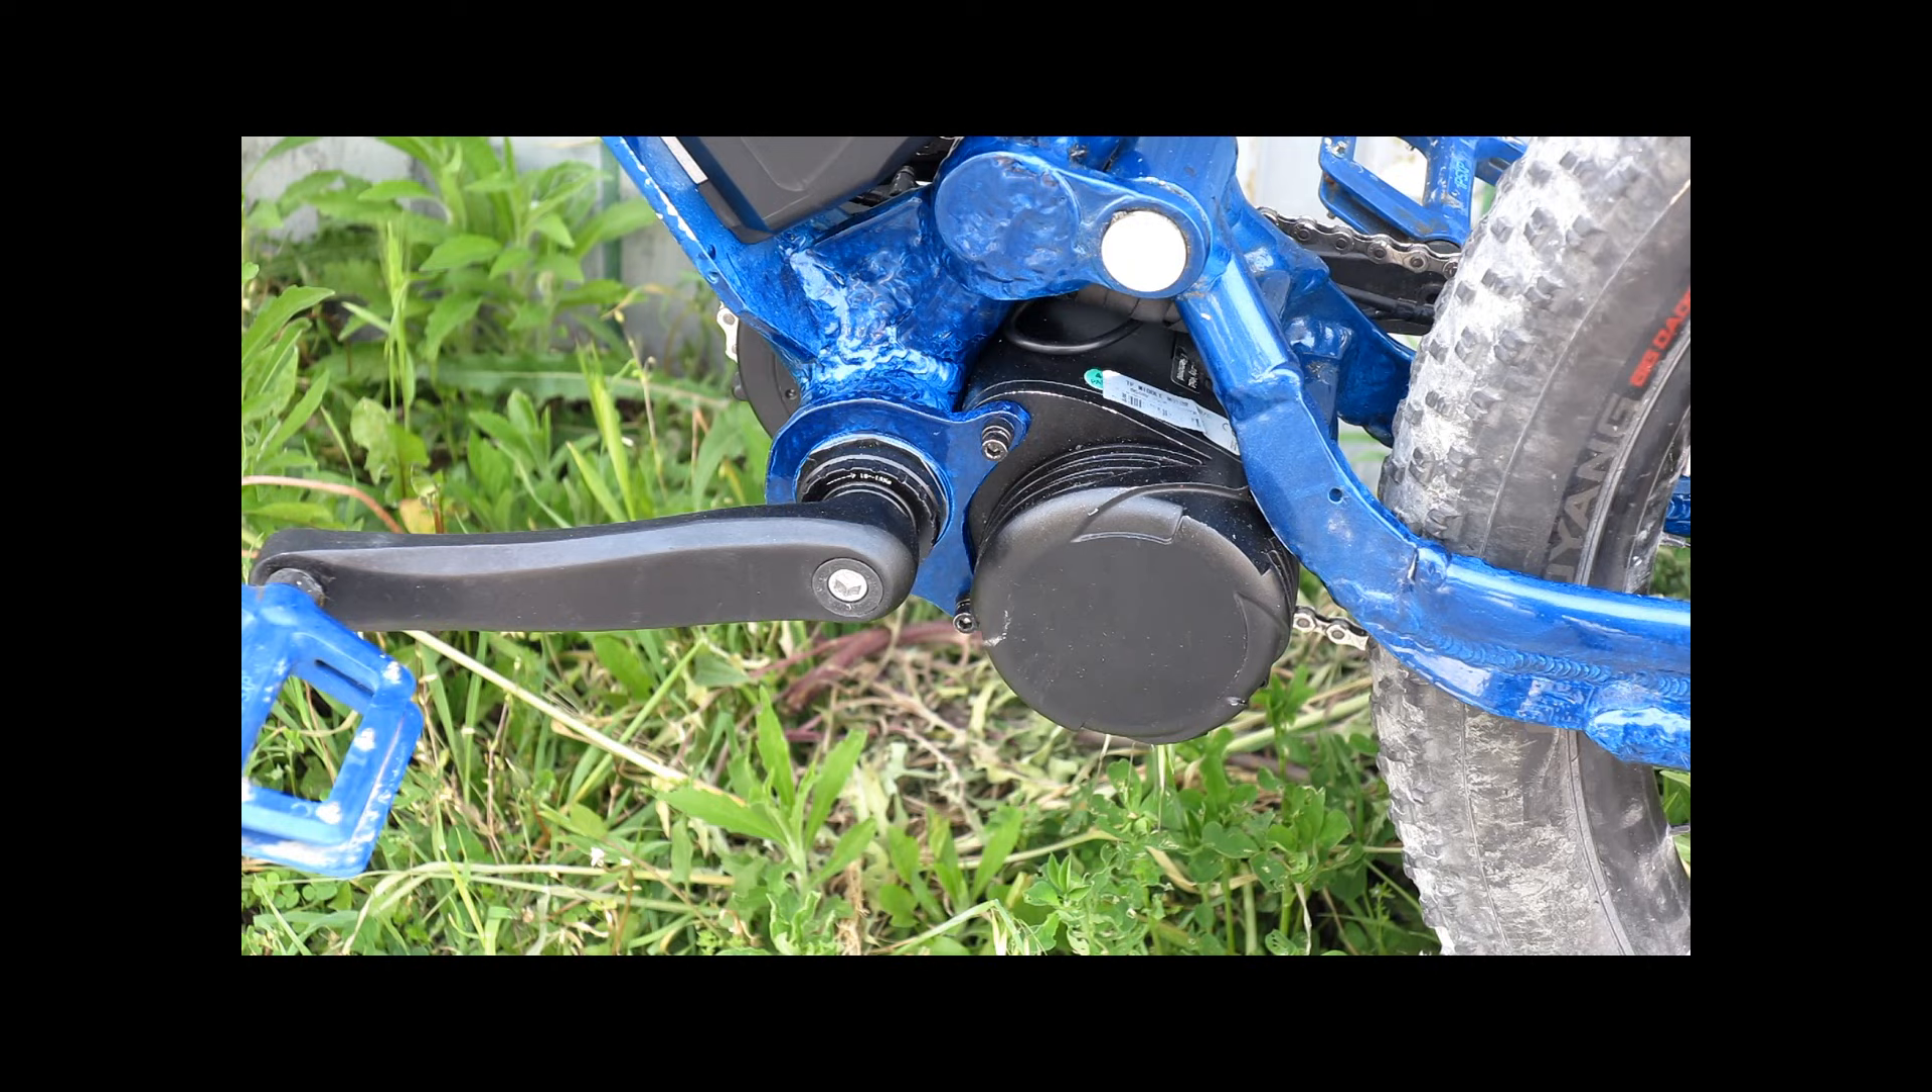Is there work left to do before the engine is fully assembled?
No.